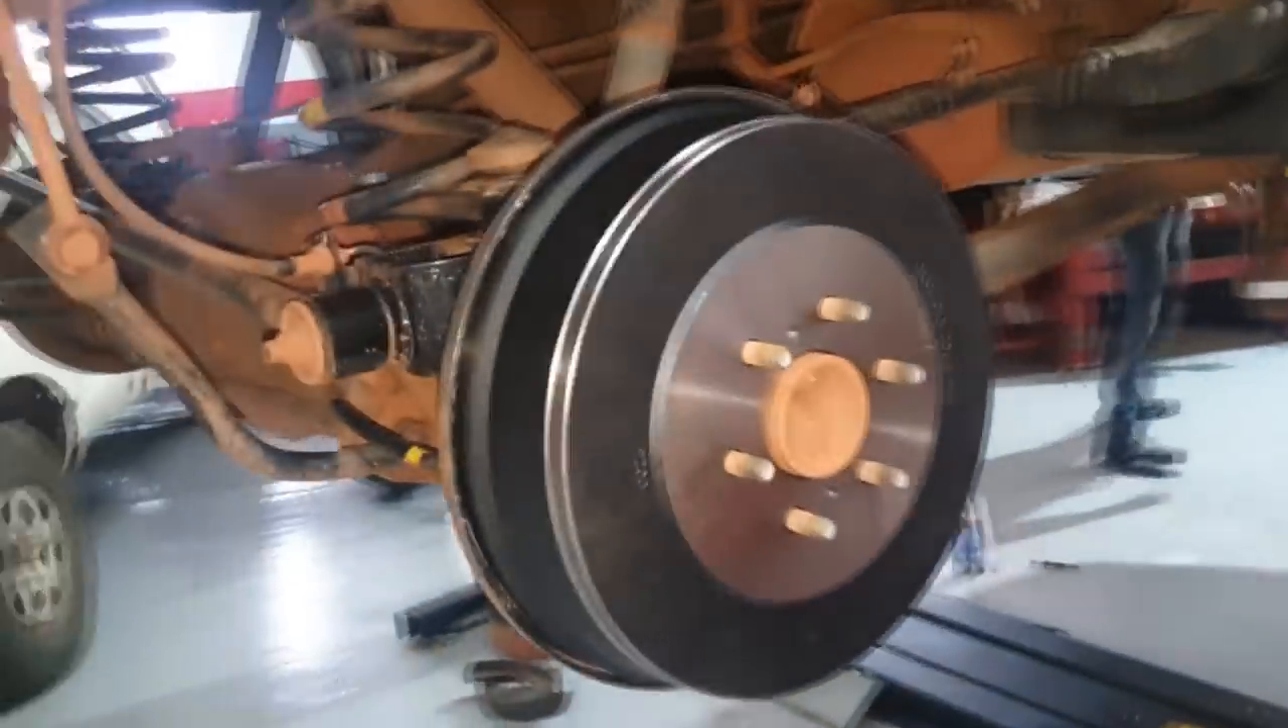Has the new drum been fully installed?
Yes.